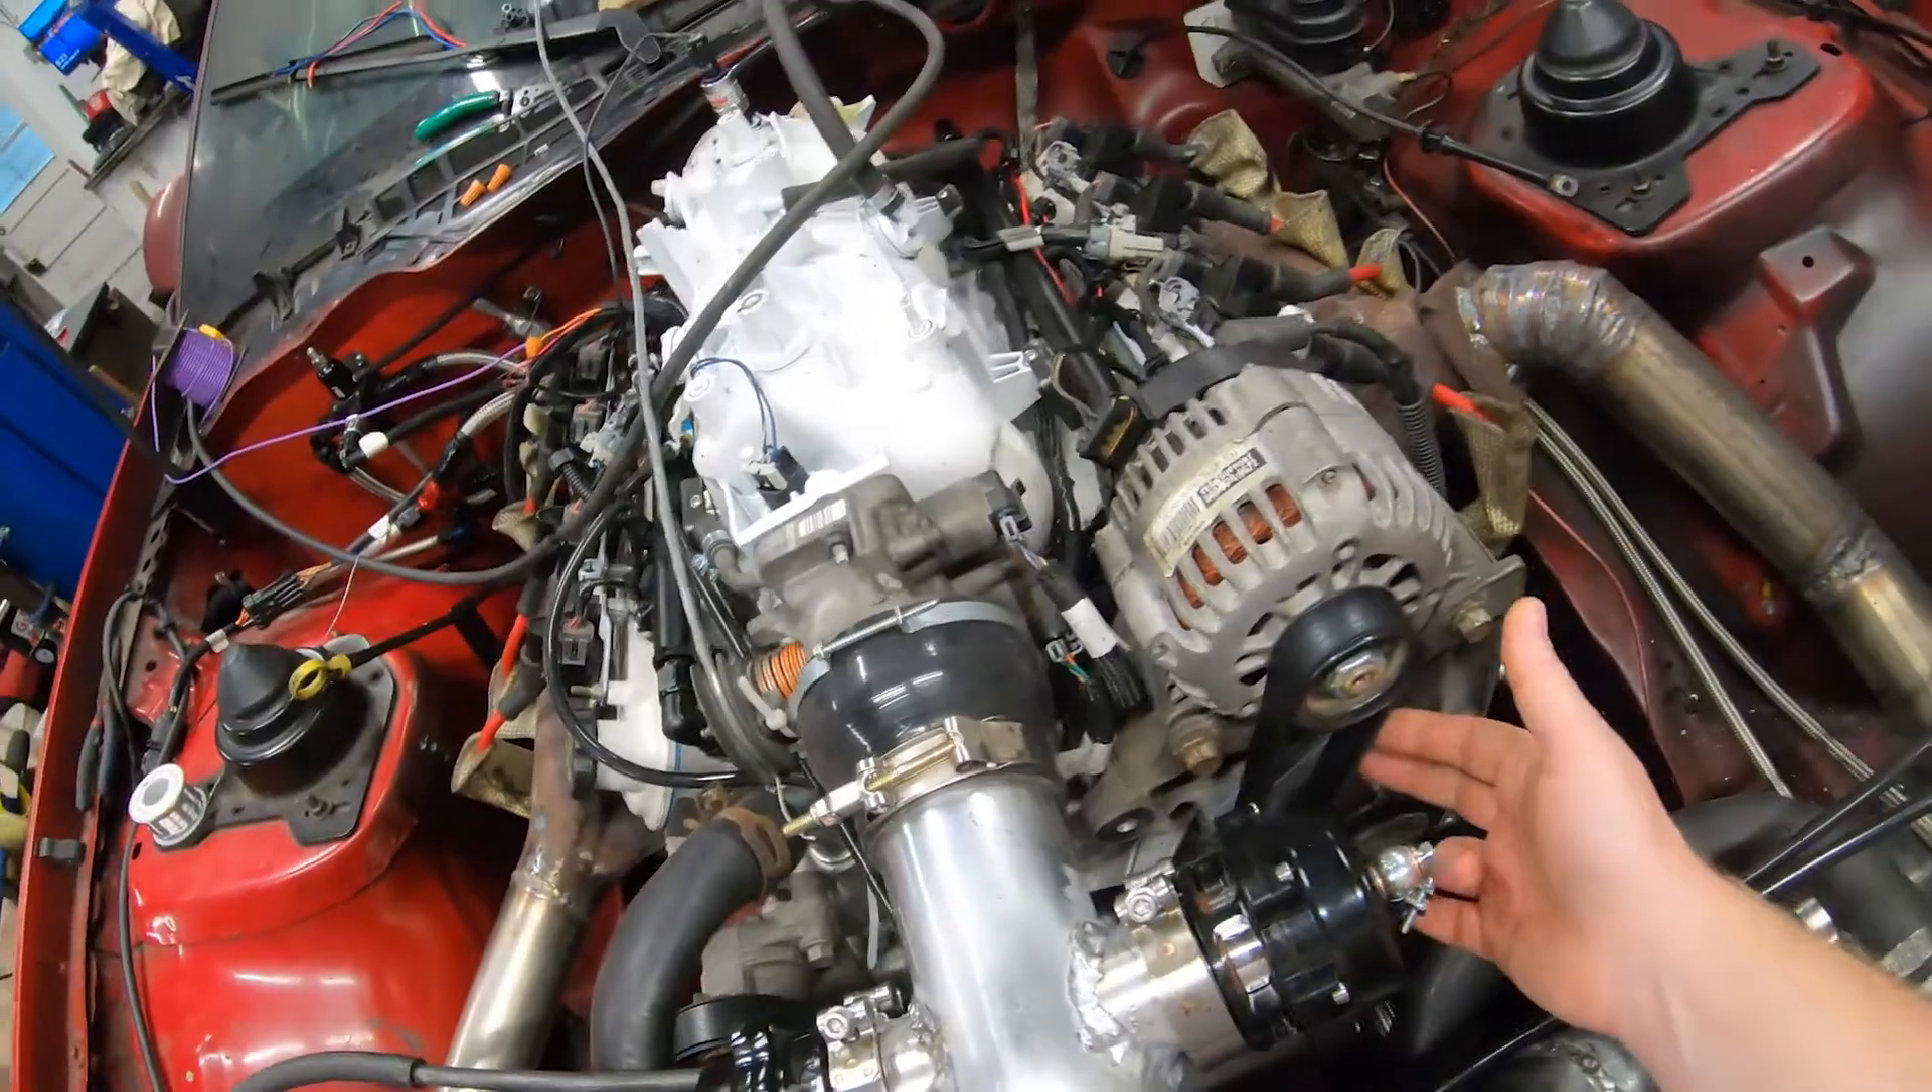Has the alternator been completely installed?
Yes.